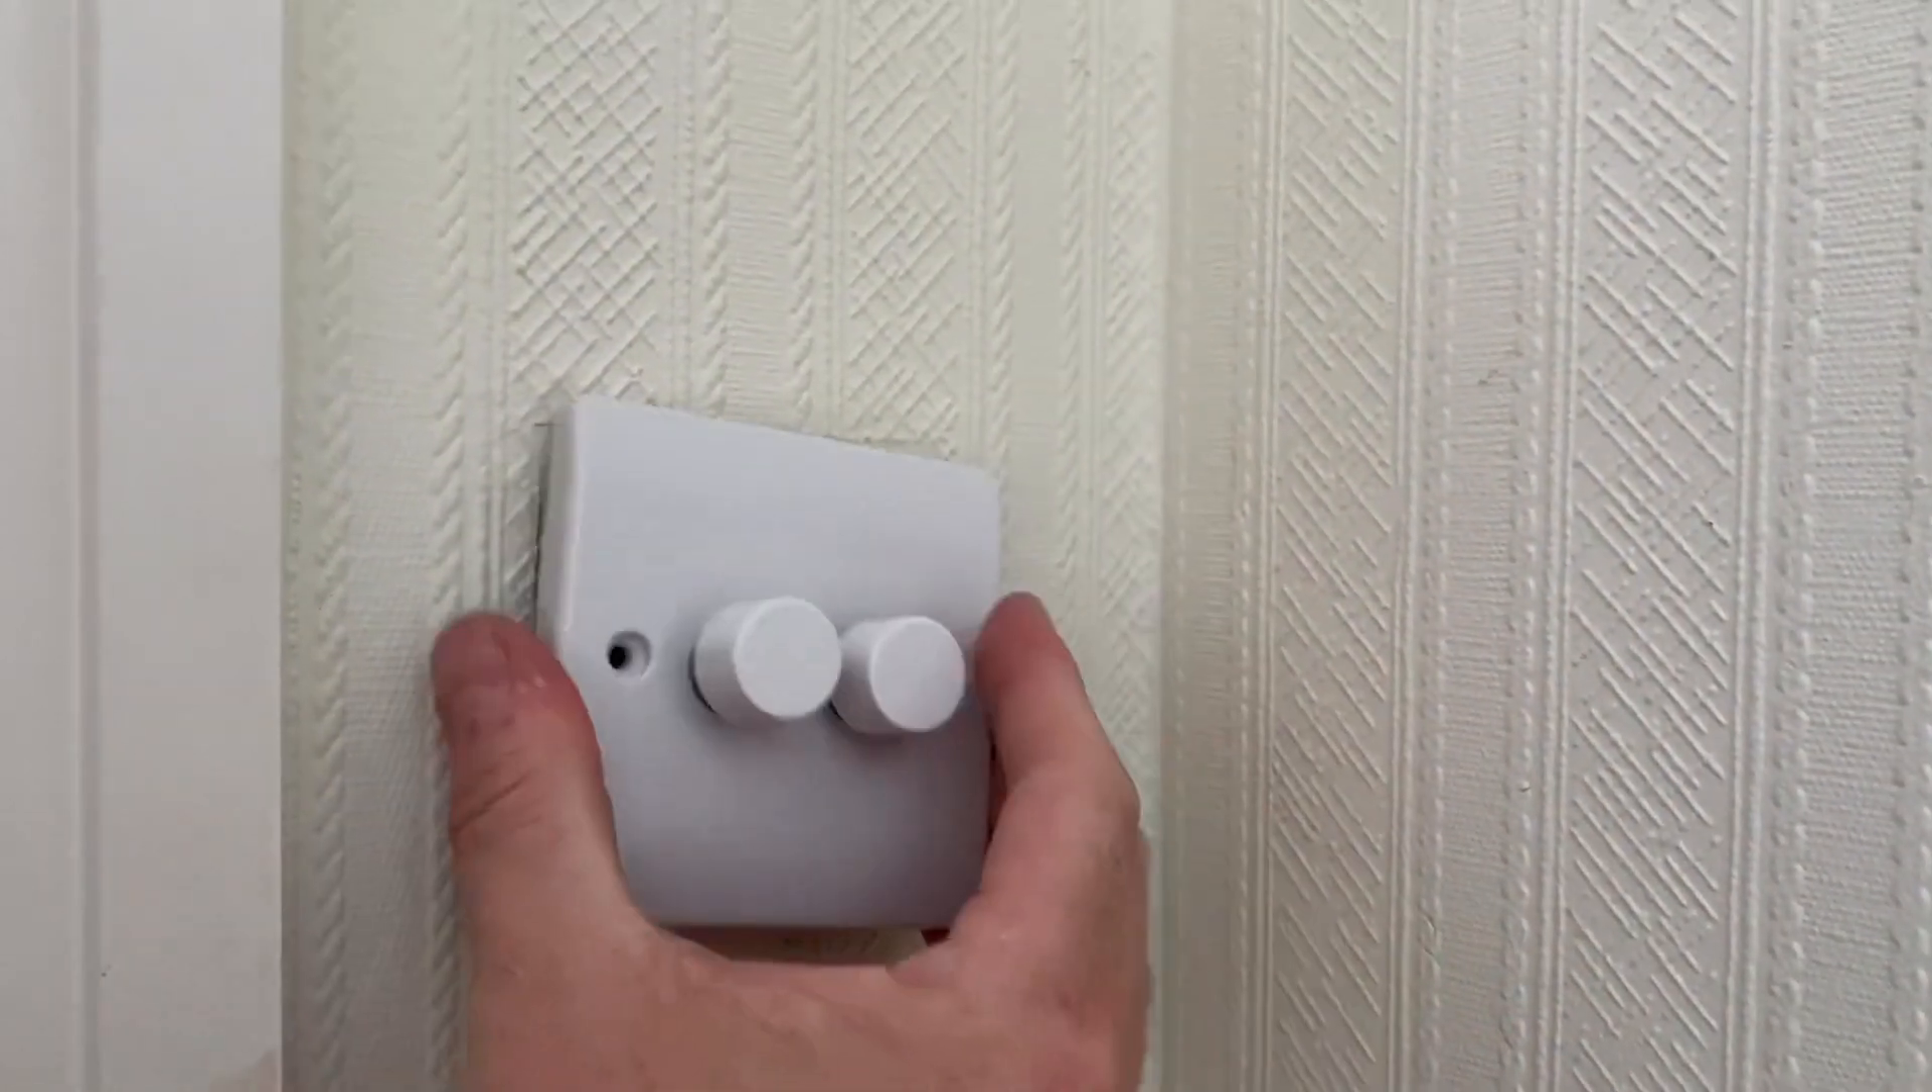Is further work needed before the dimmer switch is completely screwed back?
Yes.